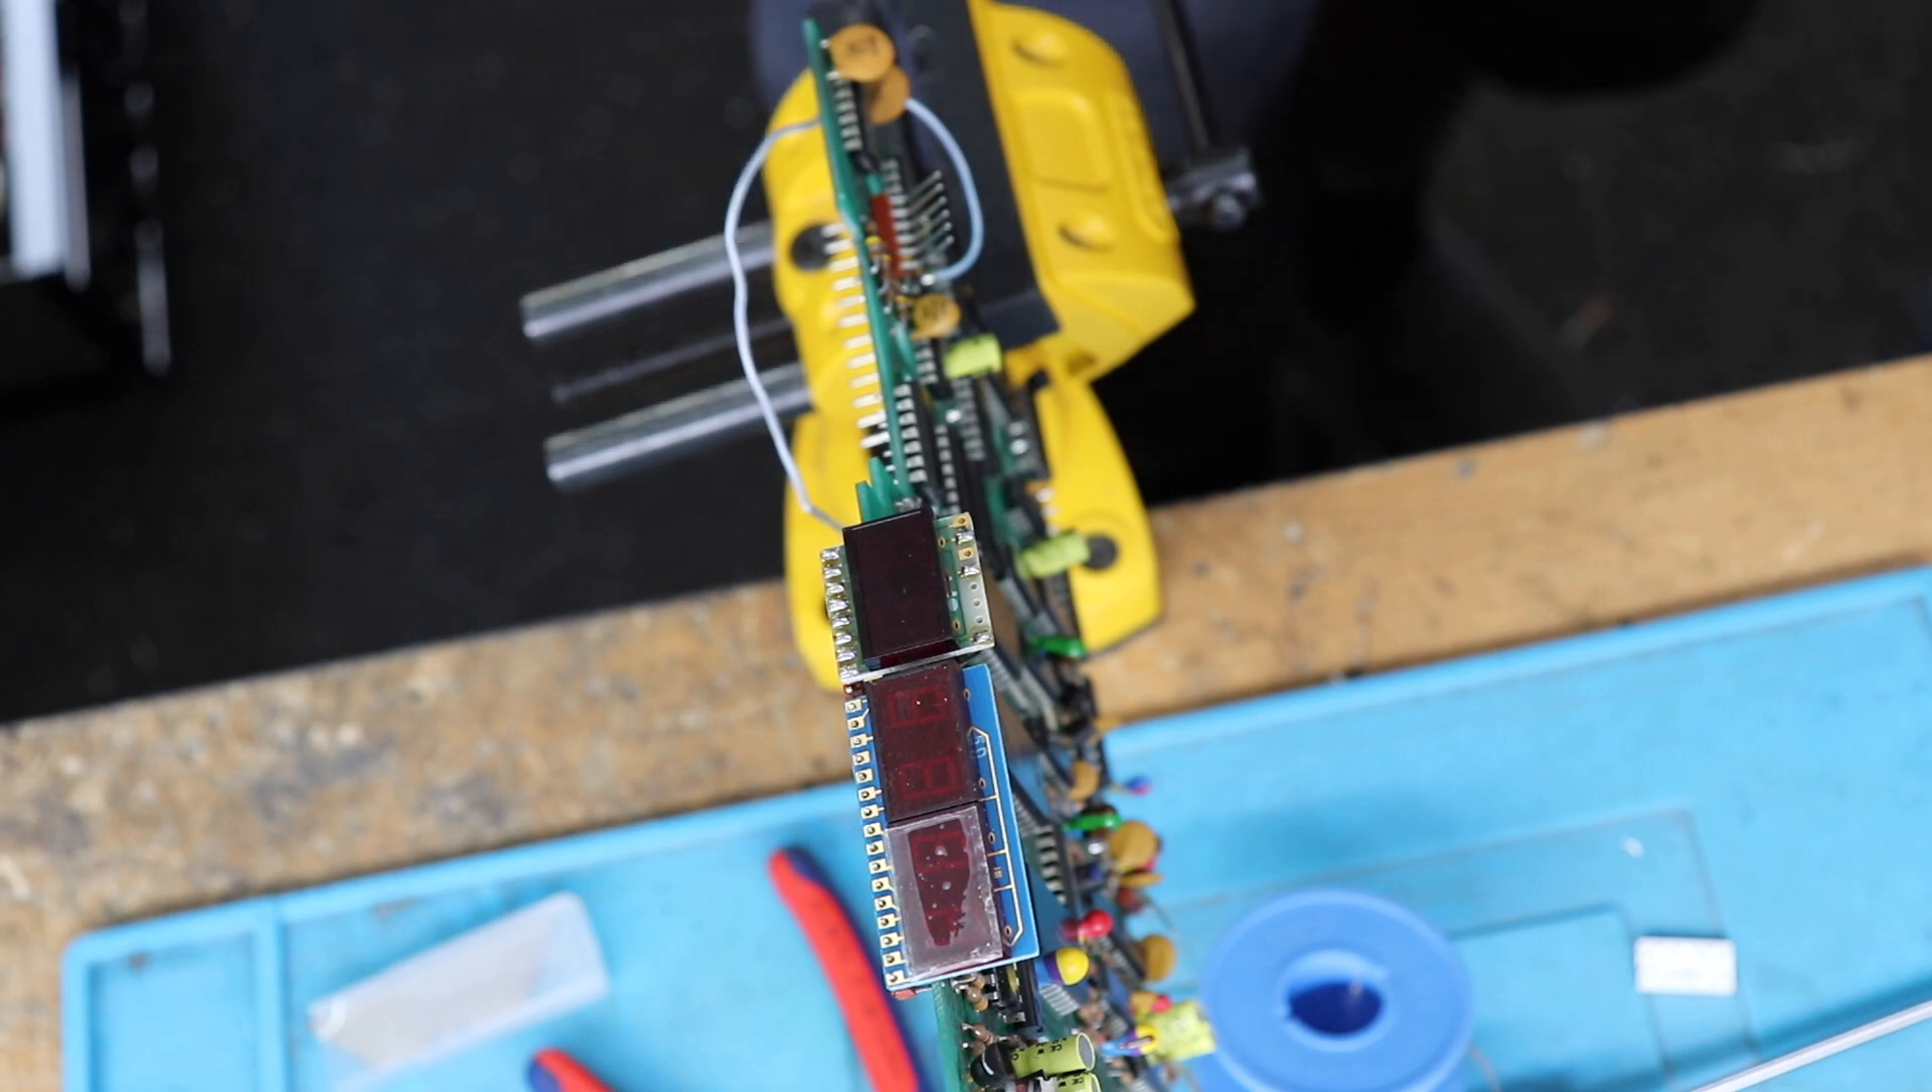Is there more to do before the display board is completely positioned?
No.